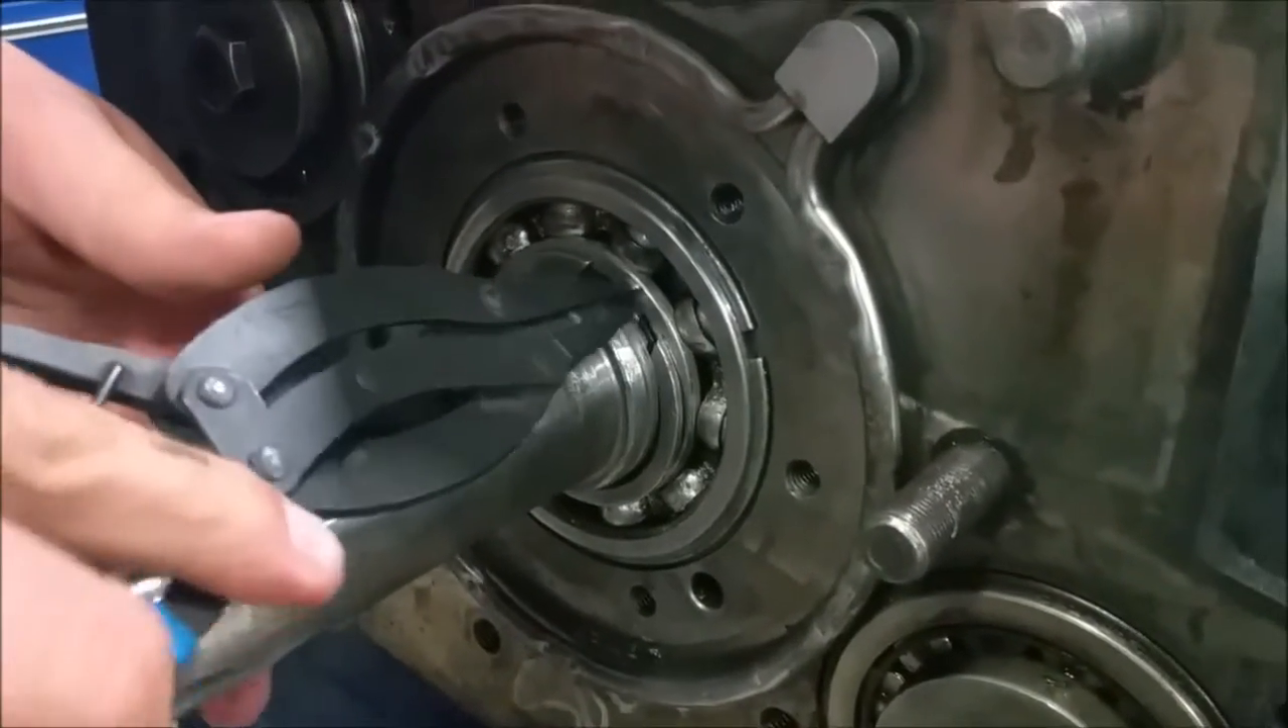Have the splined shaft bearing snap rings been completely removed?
No.